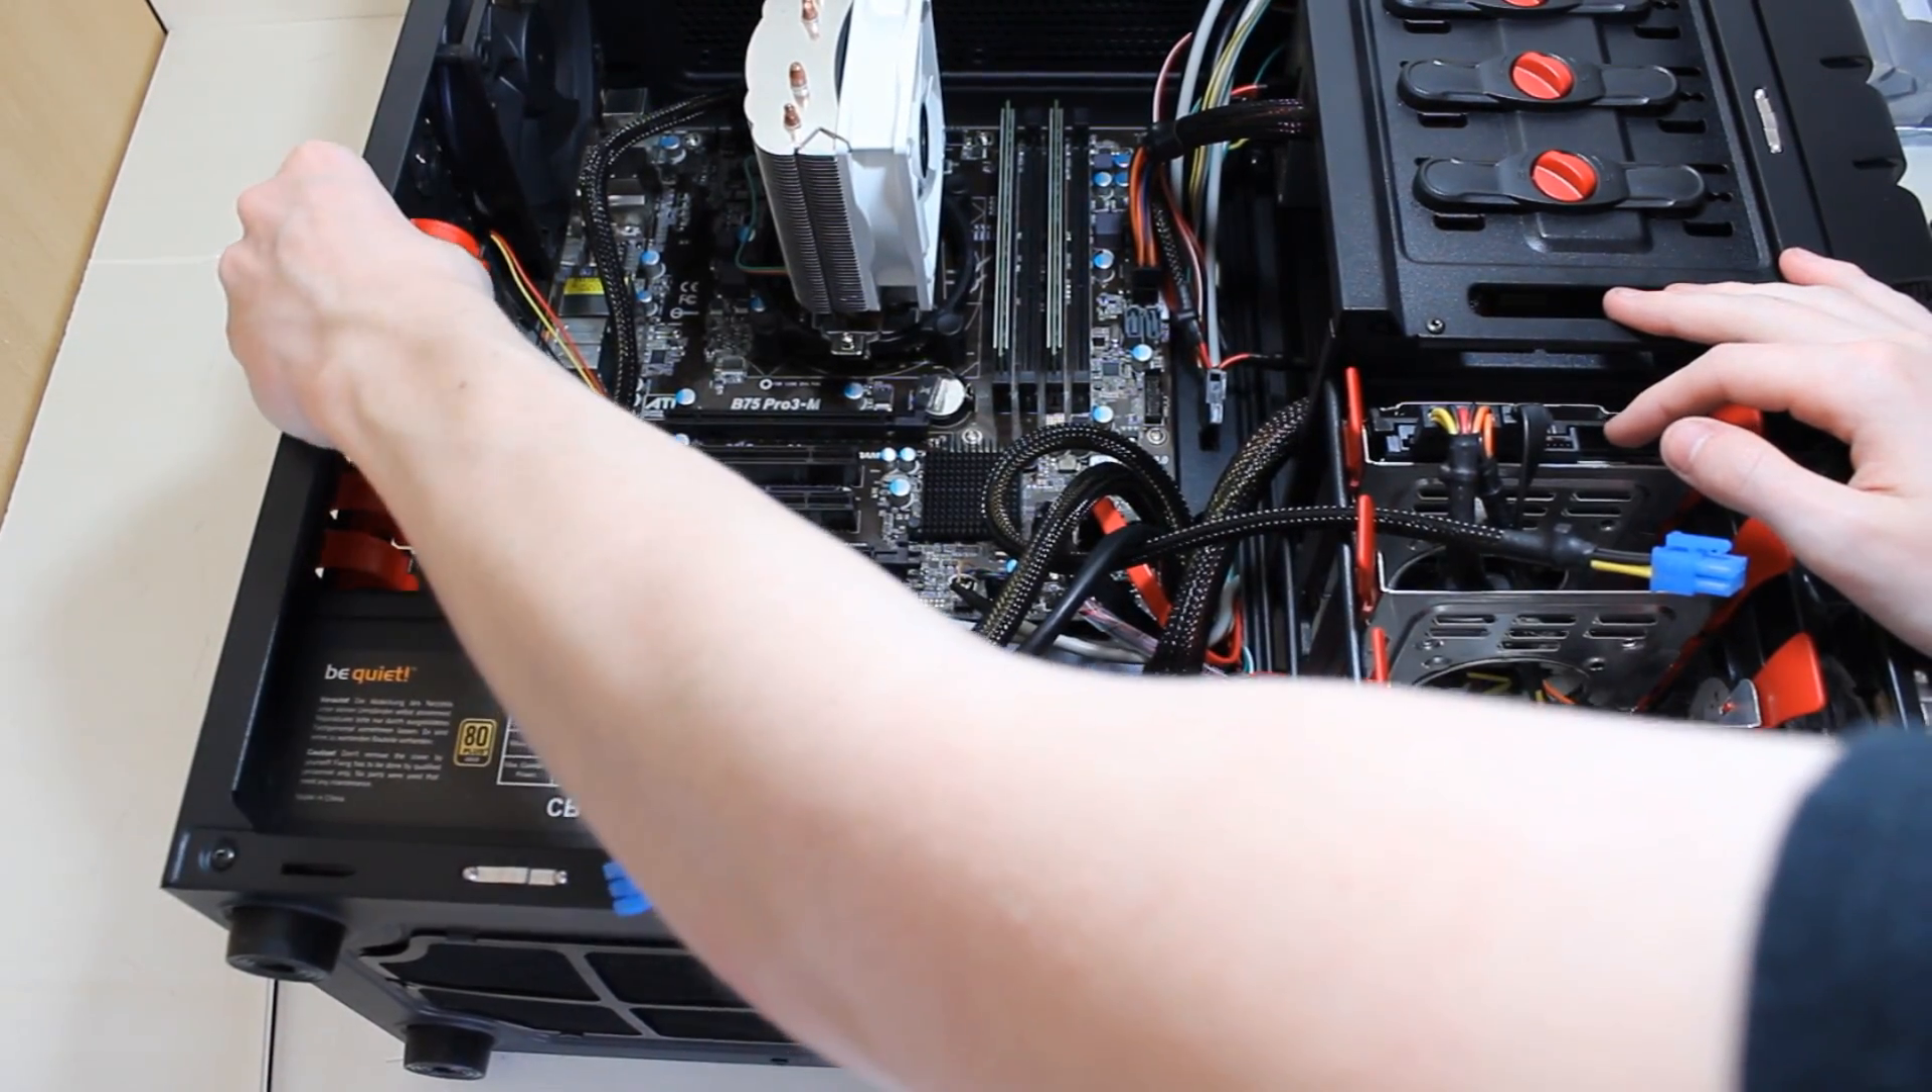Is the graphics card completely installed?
No.